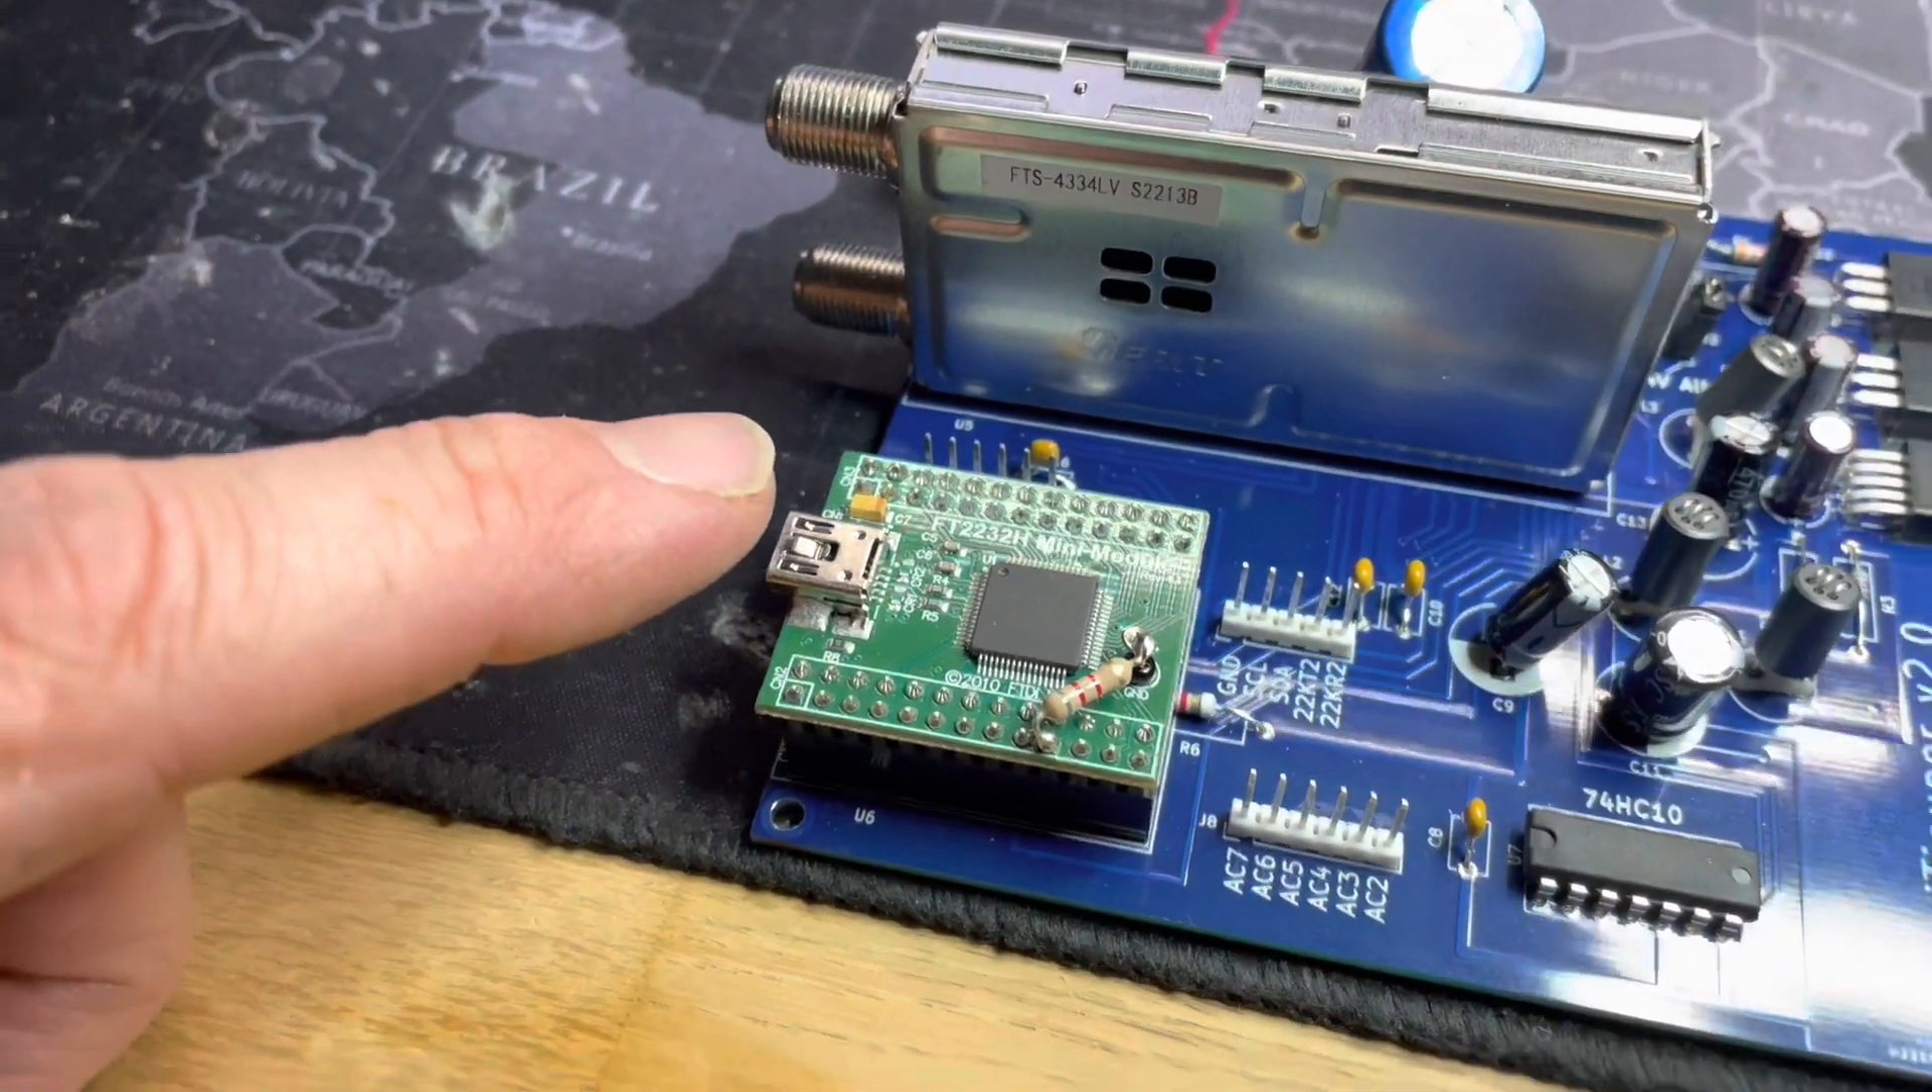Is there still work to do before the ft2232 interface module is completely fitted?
No.